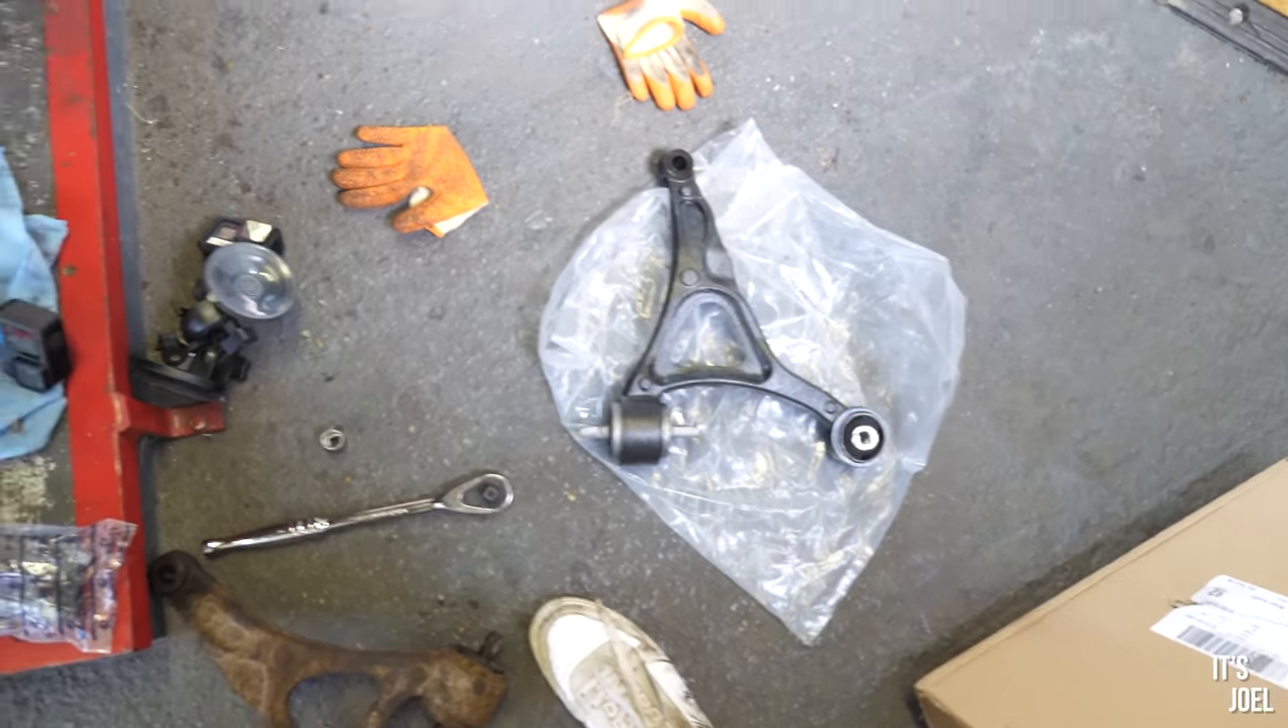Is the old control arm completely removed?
Yes.